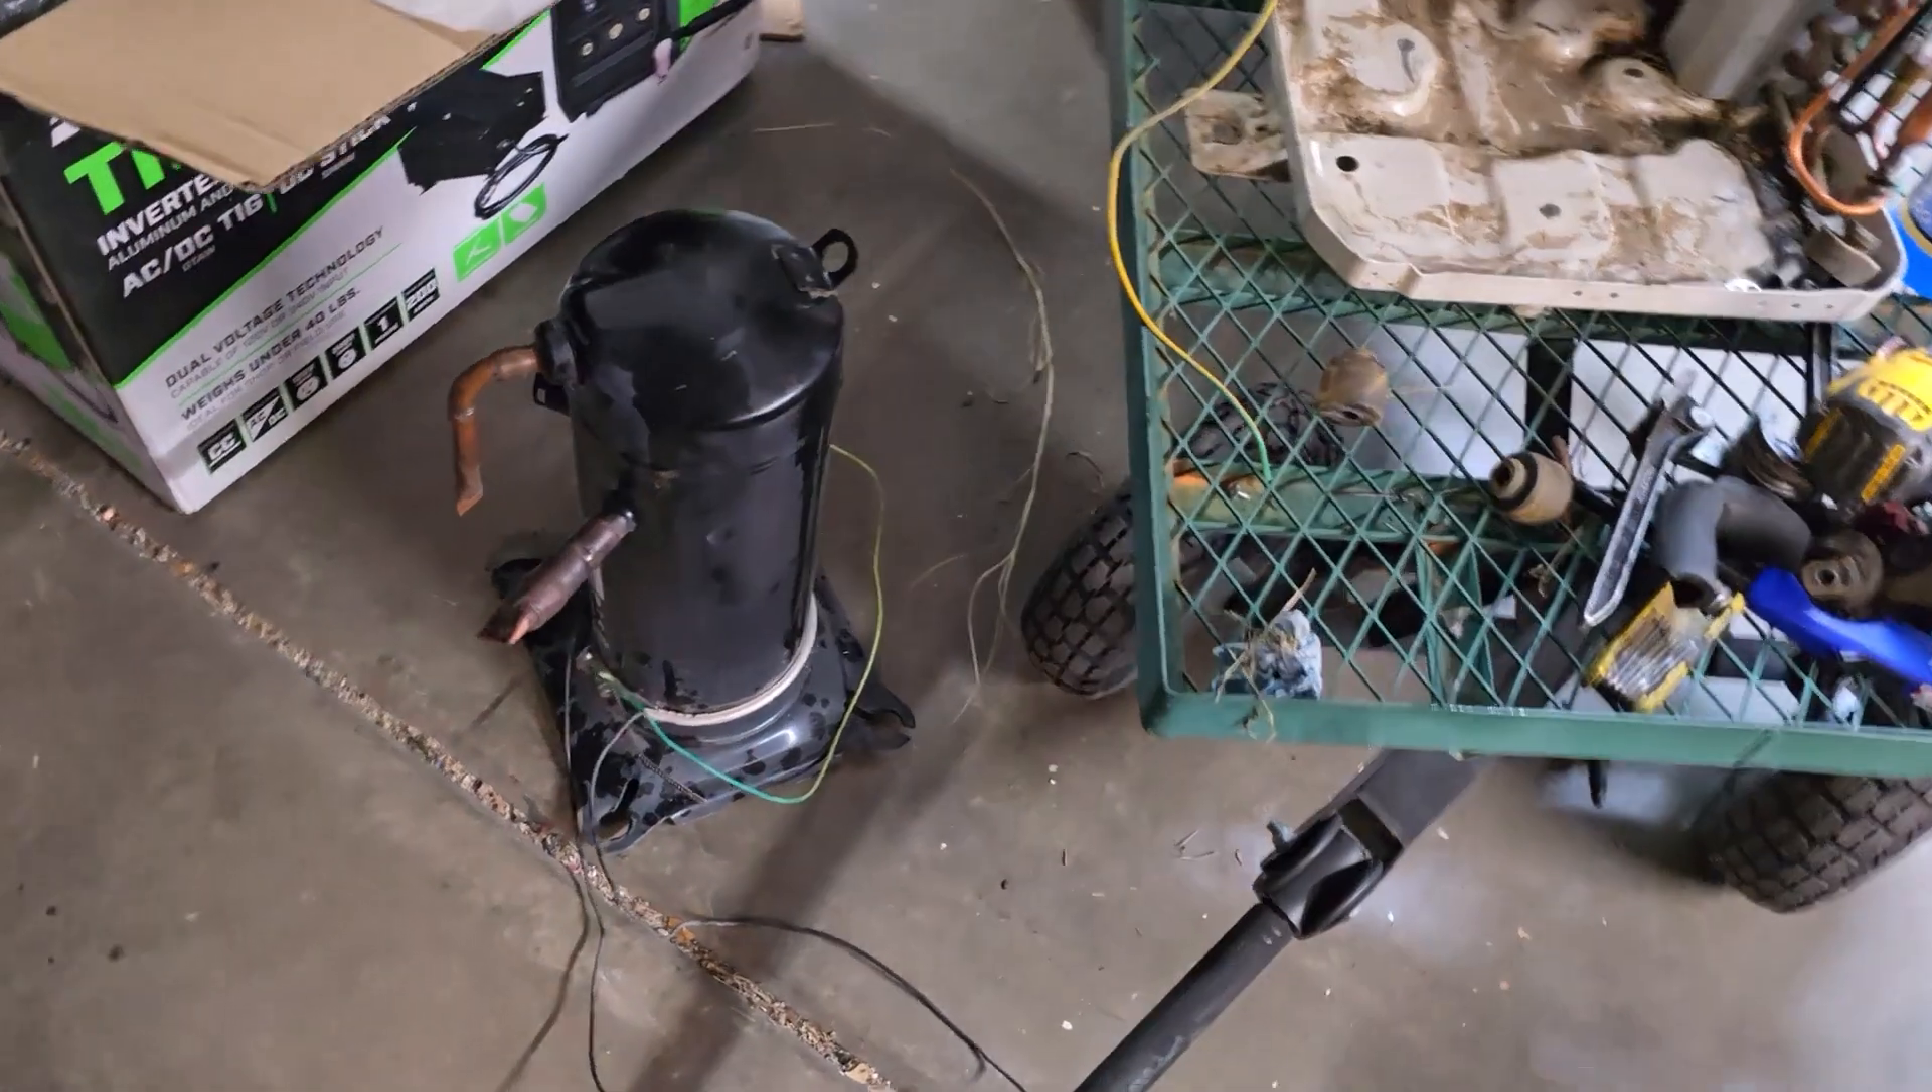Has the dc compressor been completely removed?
Yes.